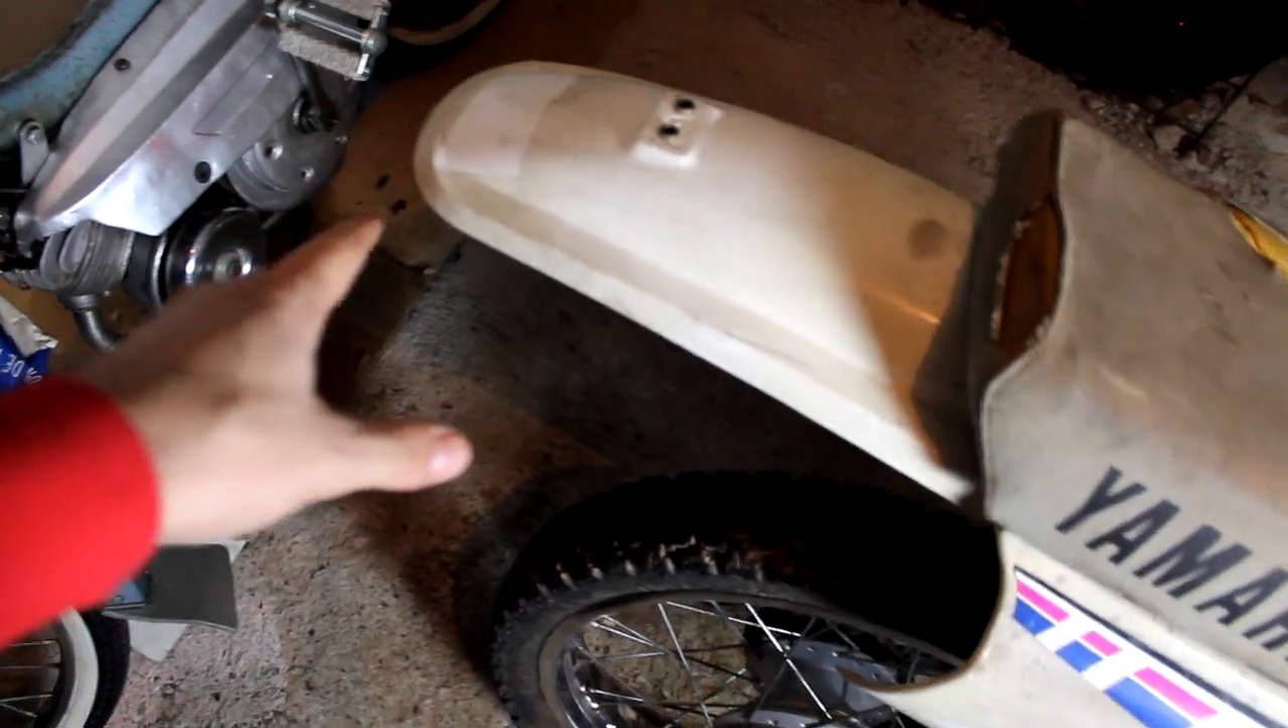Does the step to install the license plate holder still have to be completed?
Yes.